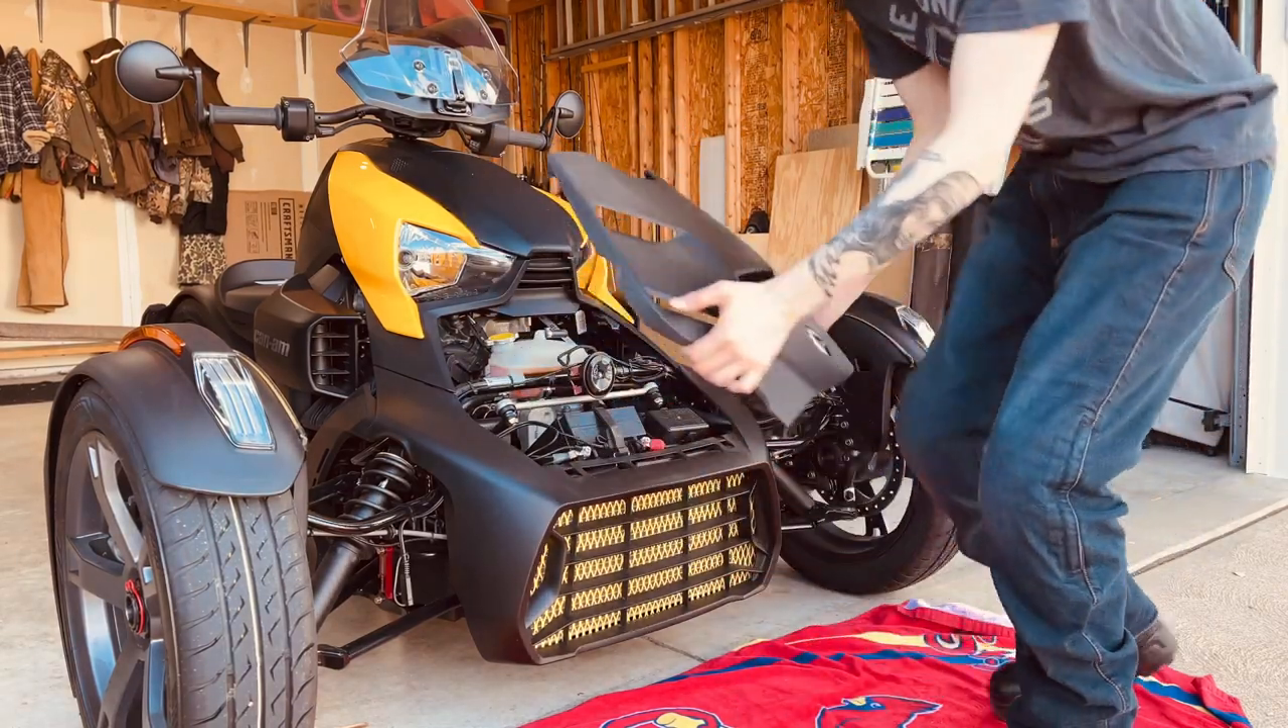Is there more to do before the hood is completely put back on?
Yes.